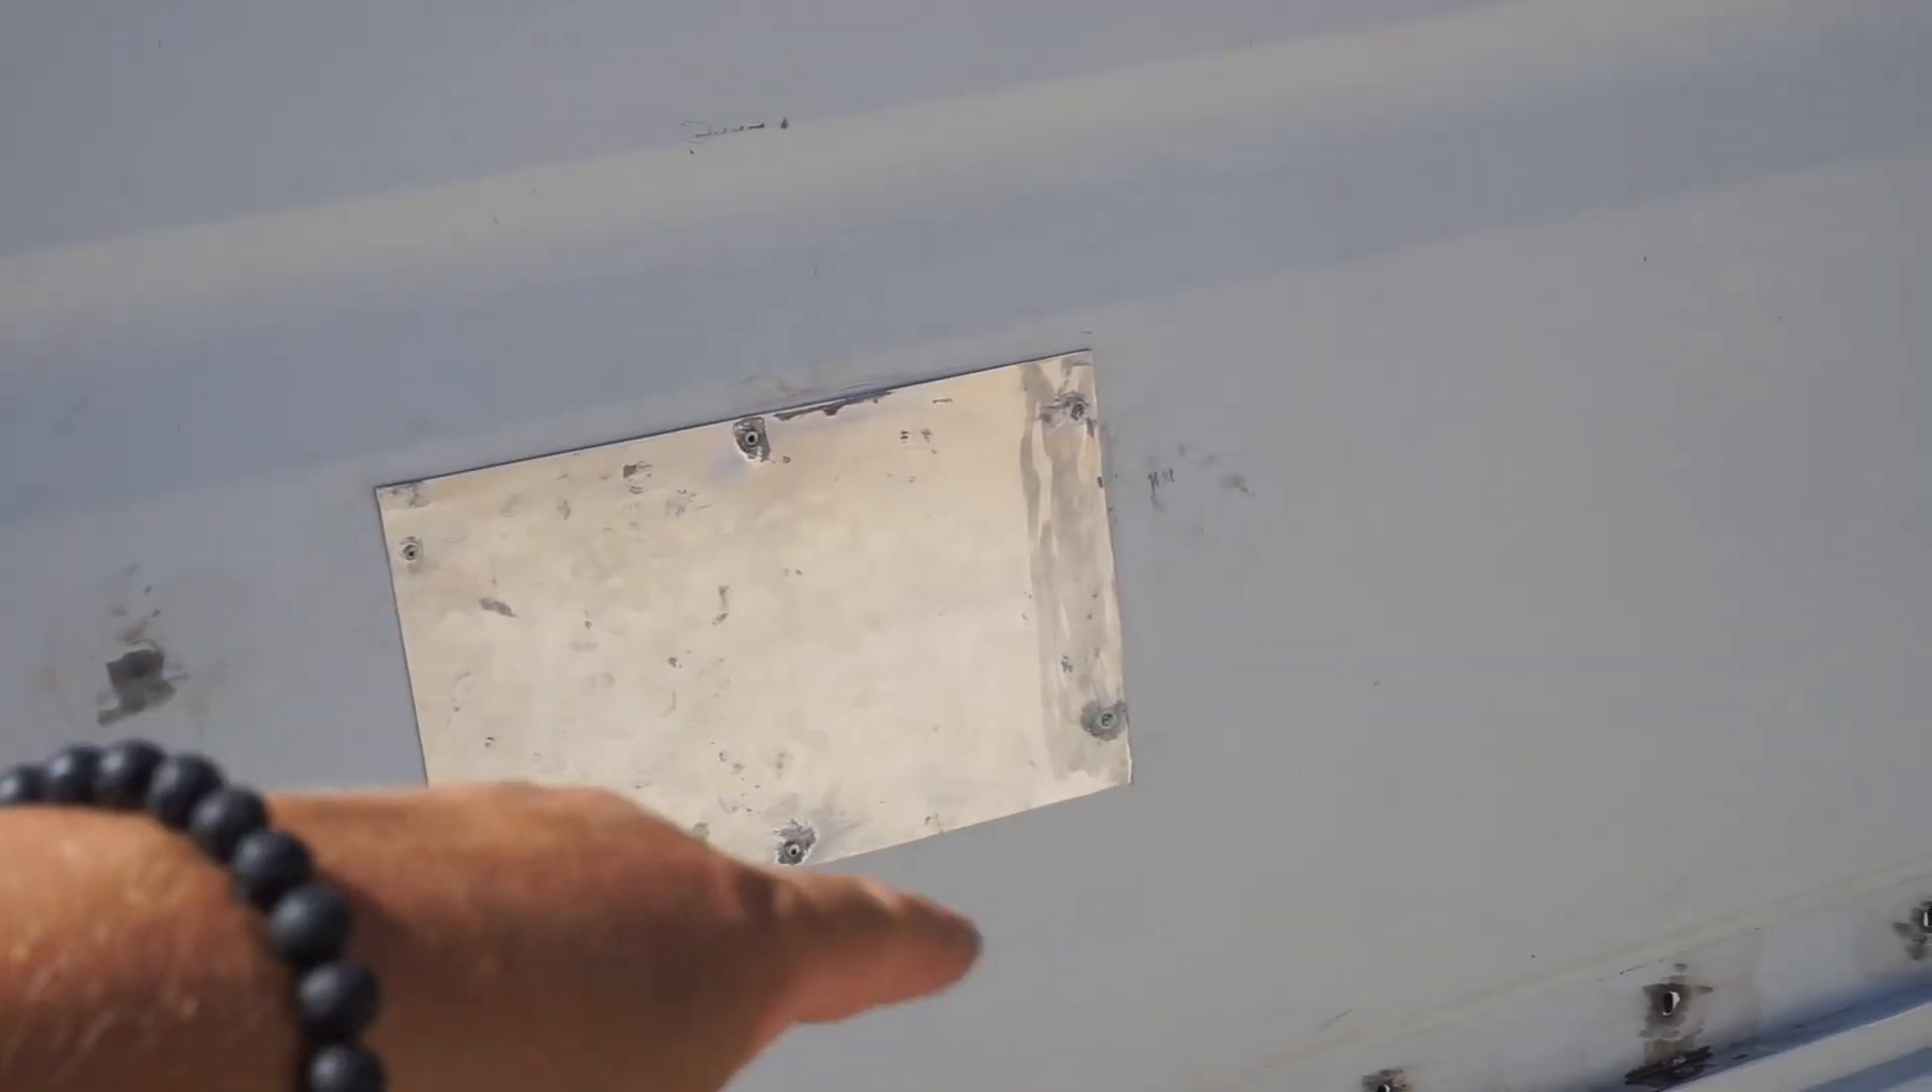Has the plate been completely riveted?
Yes.